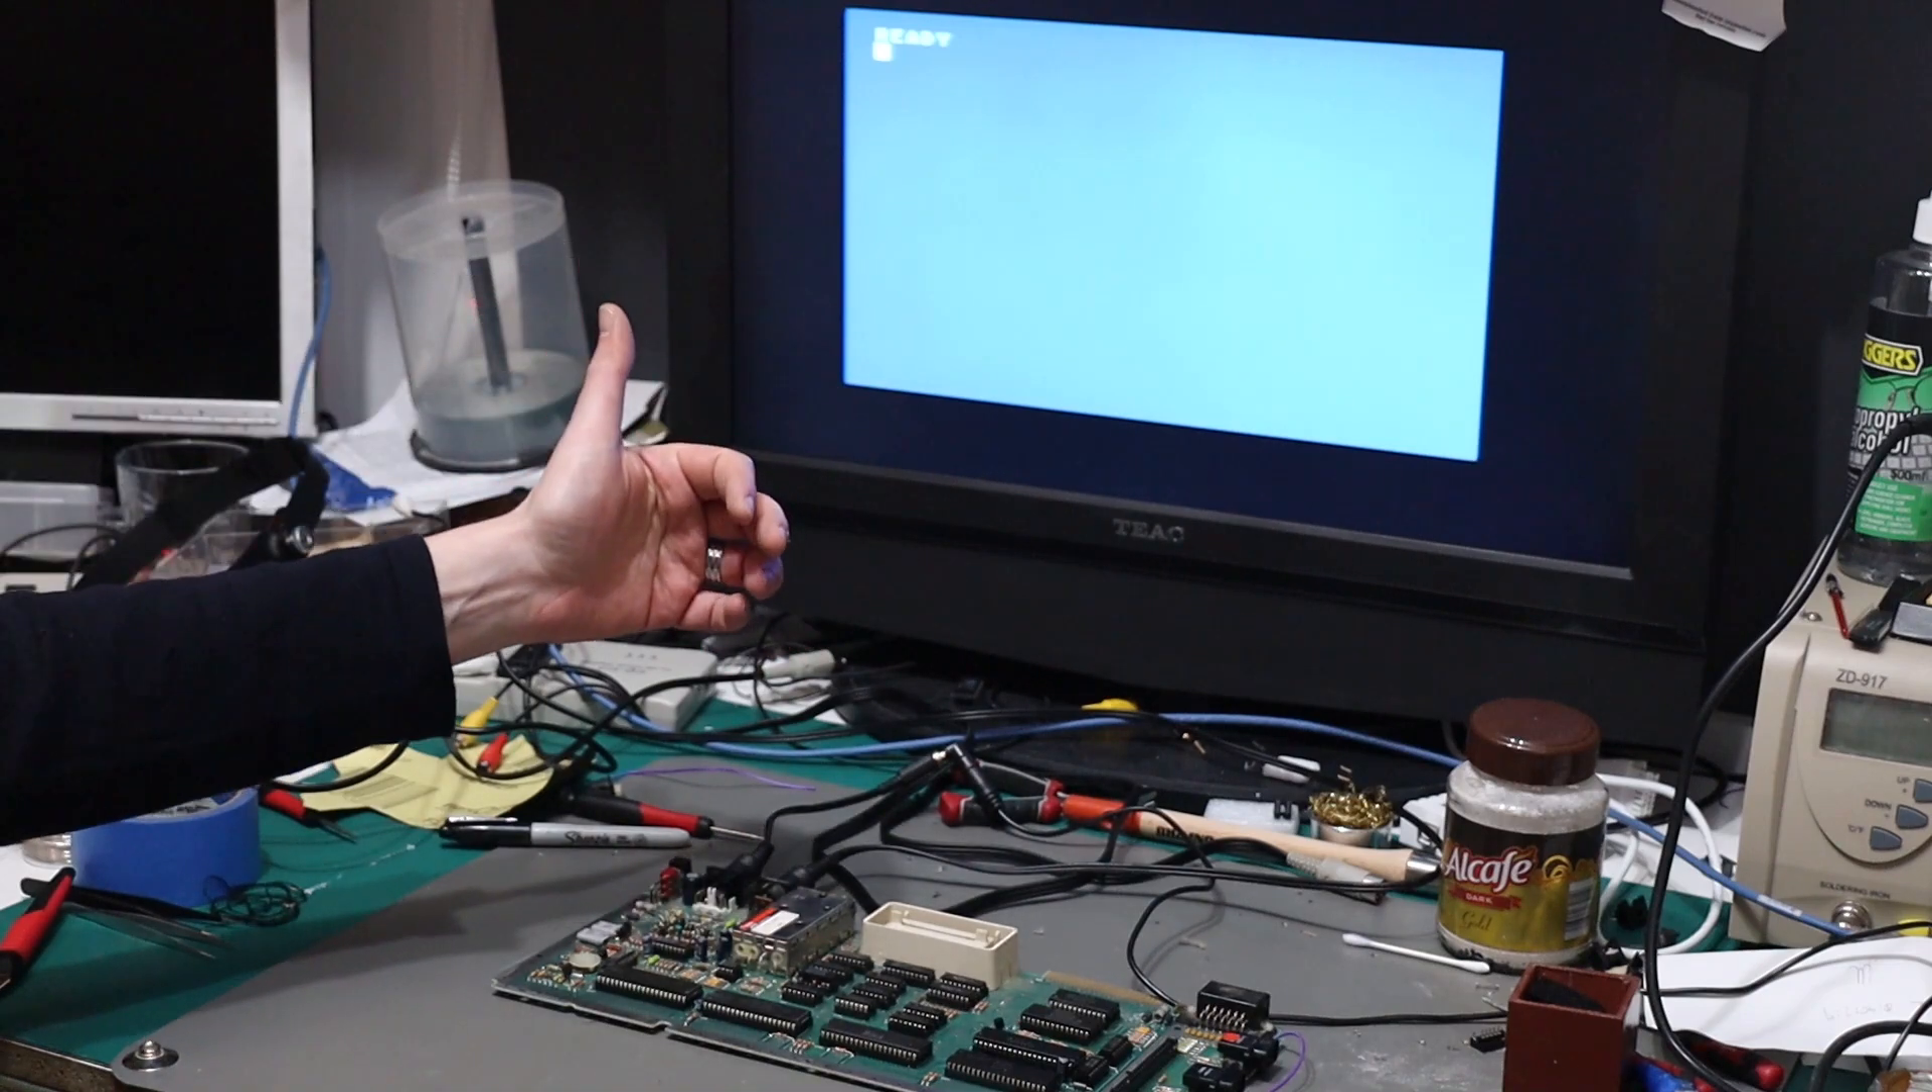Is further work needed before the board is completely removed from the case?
No.